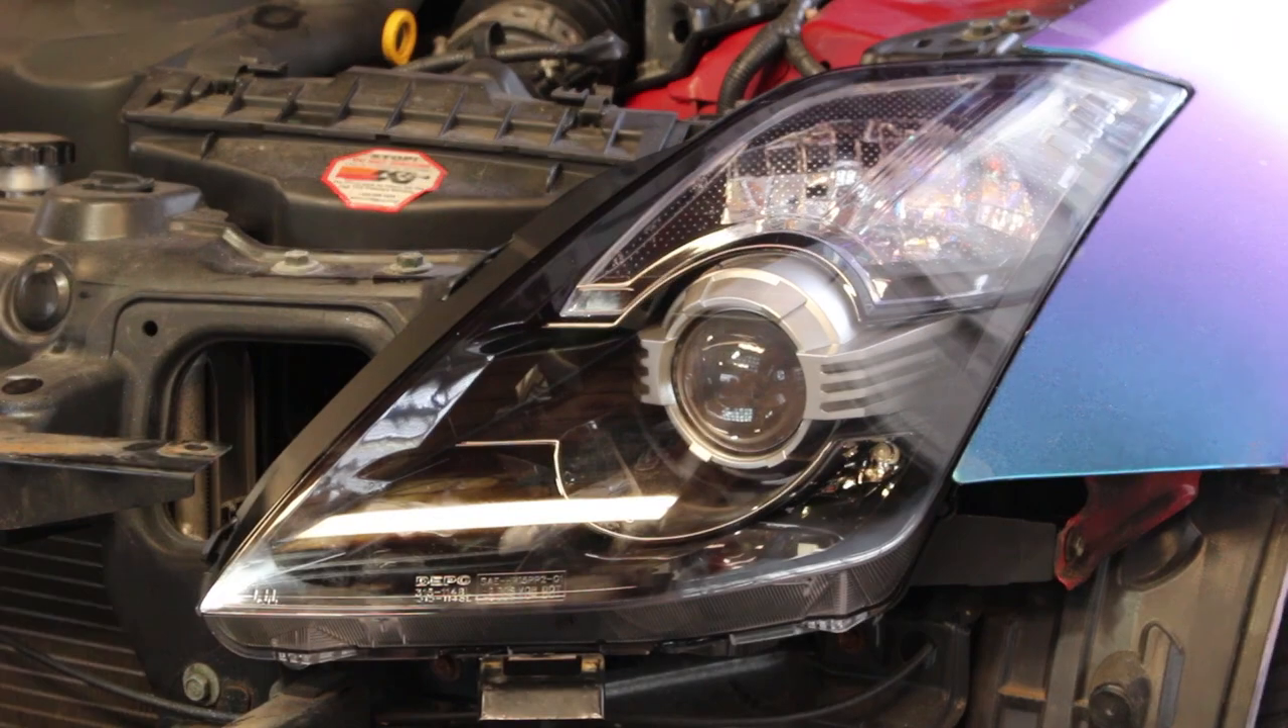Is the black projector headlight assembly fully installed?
Yes.